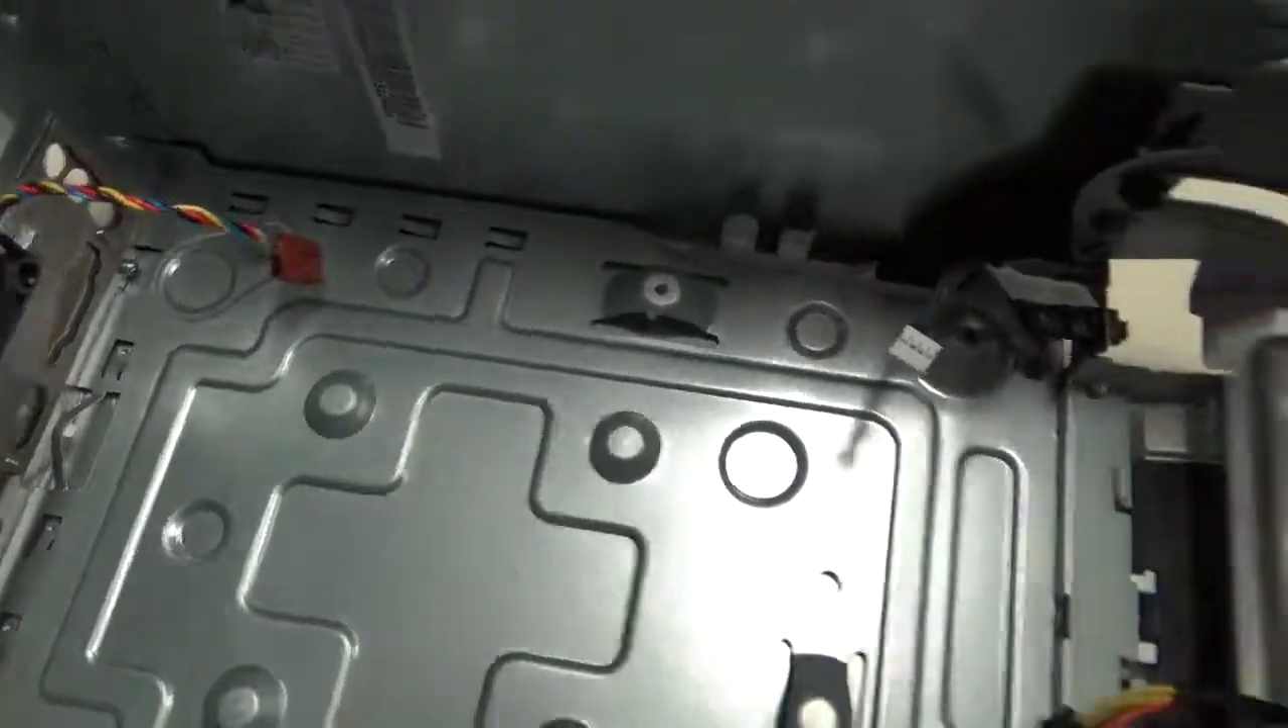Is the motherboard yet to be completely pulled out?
No.